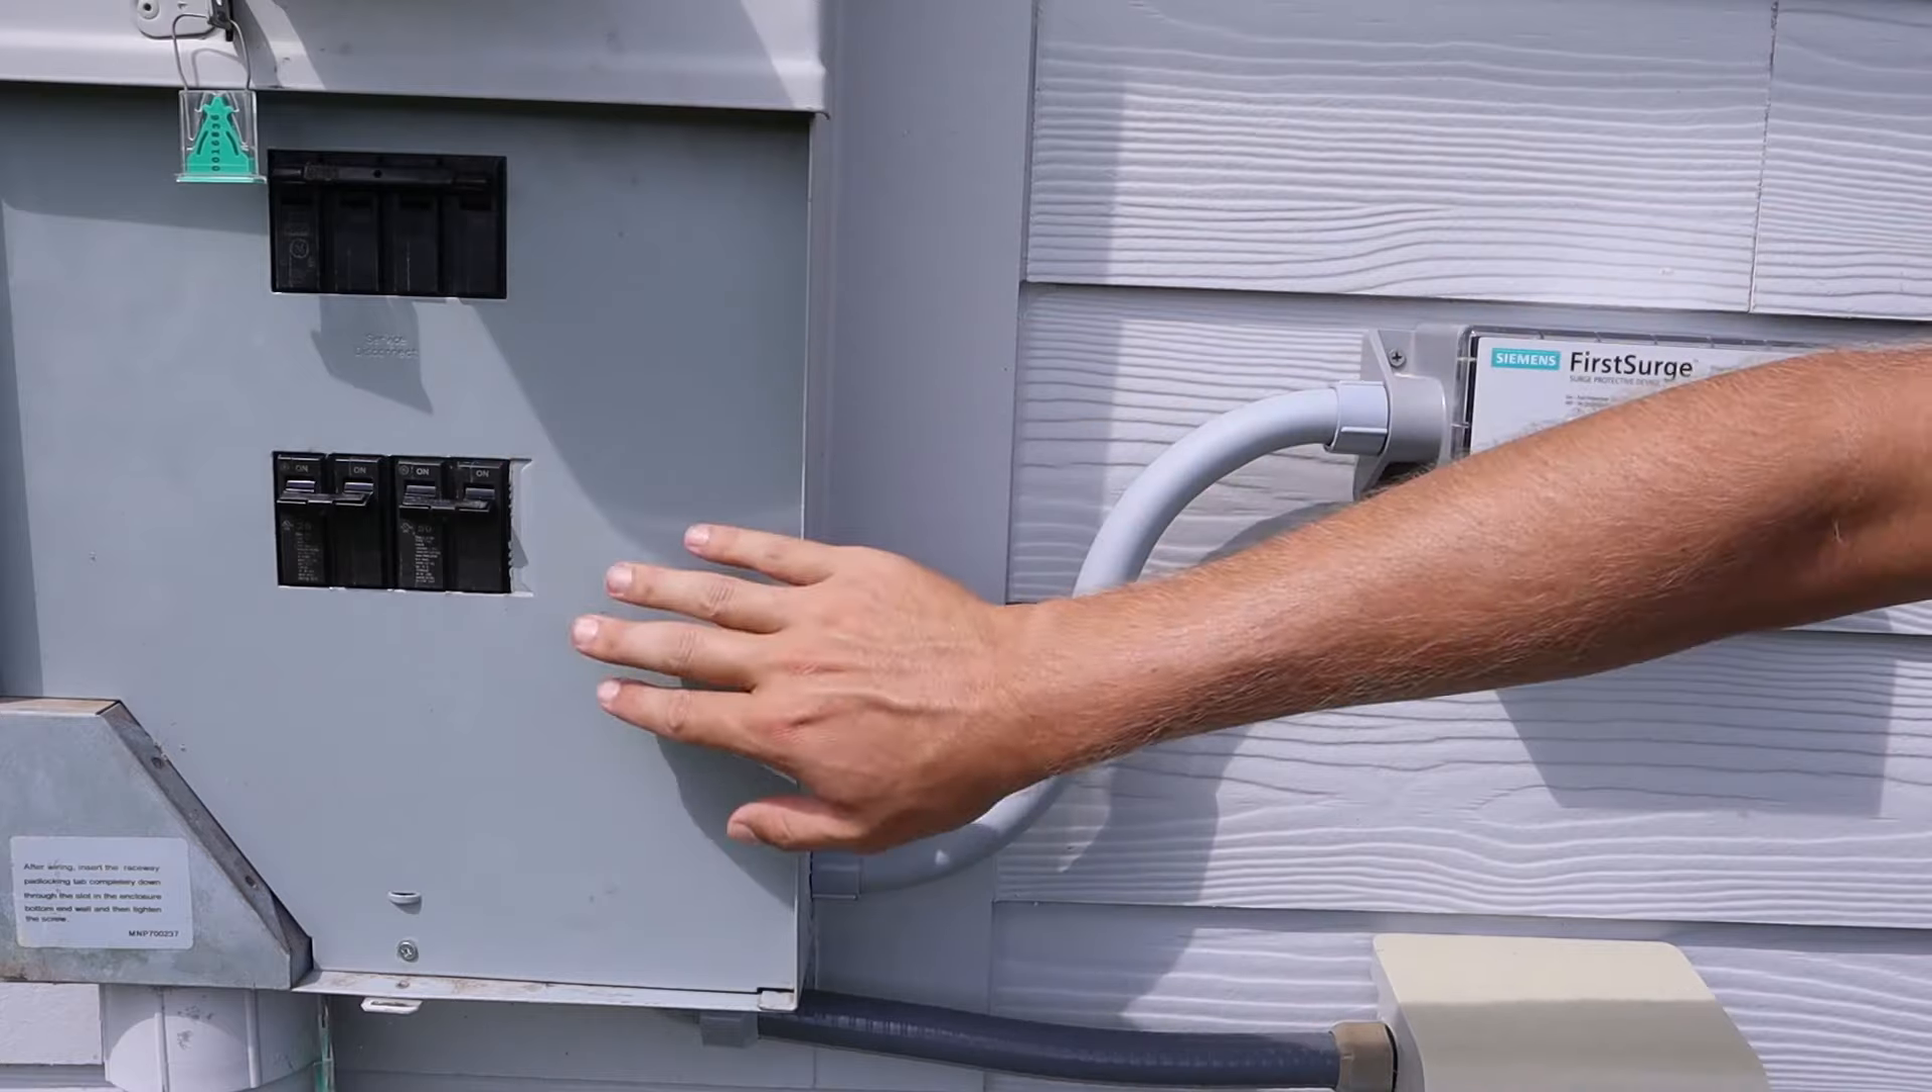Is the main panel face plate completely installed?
Yes.